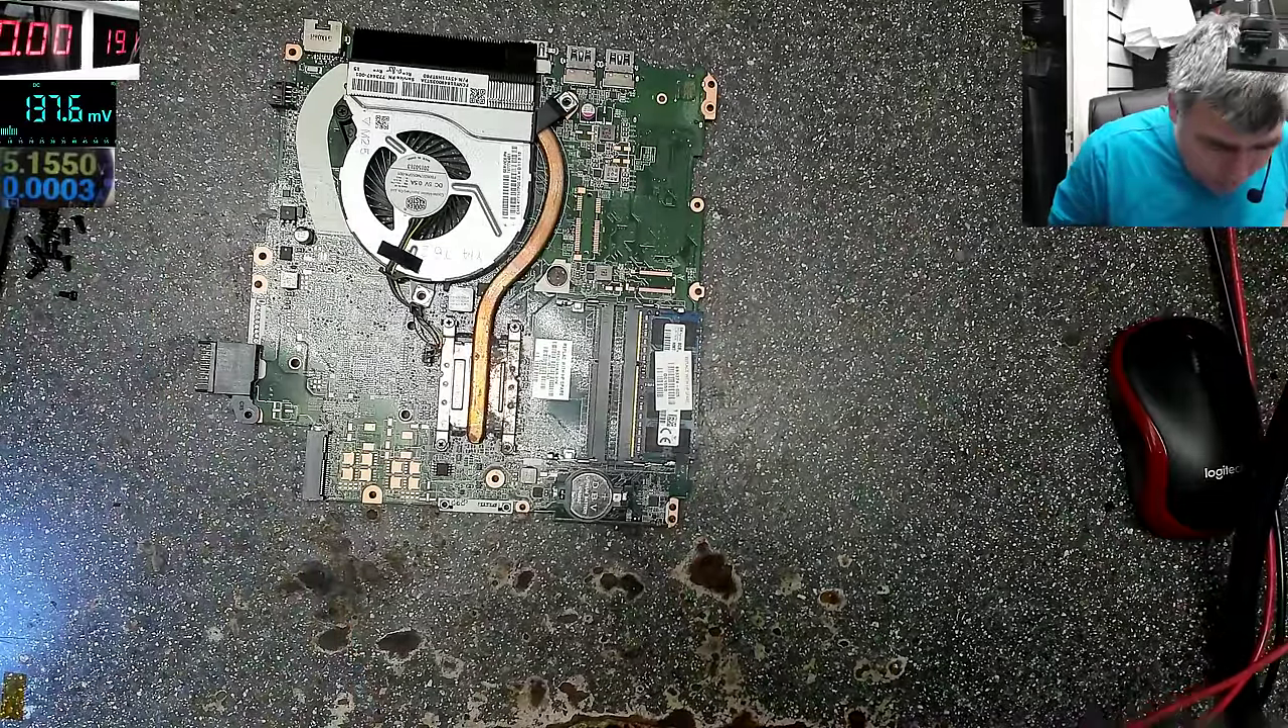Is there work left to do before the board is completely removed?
No.